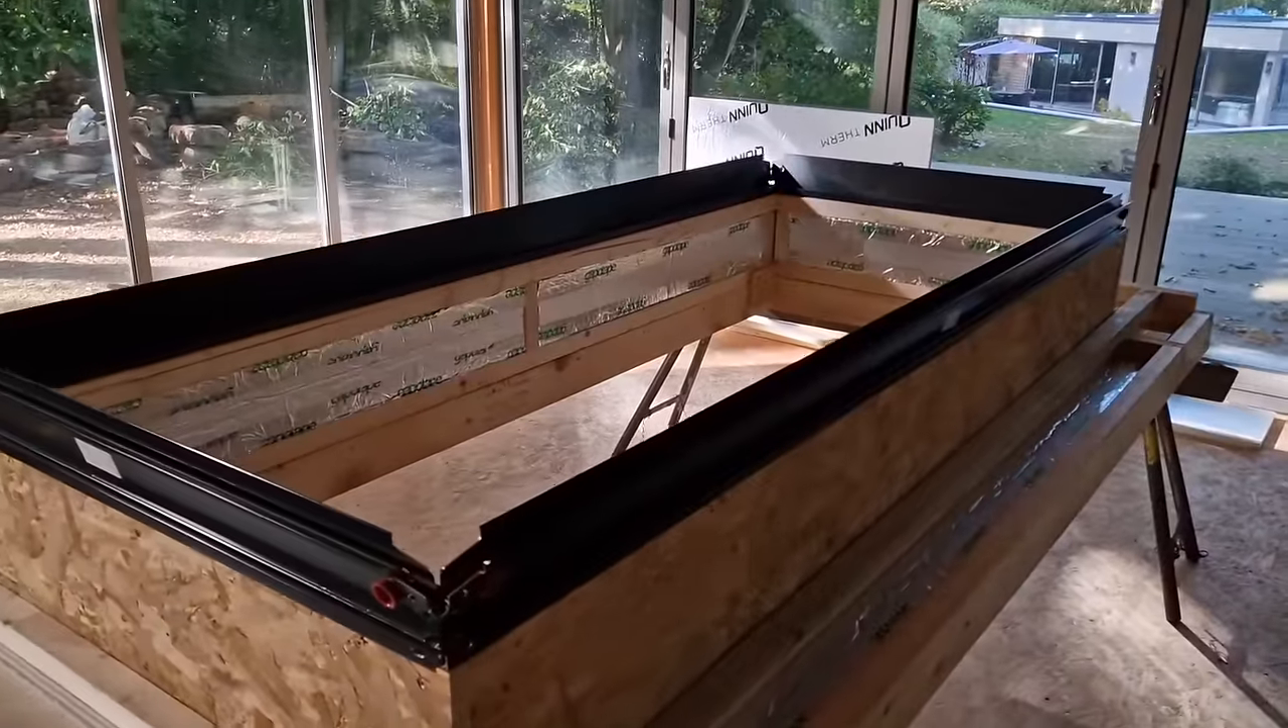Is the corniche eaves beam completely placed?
Yes.